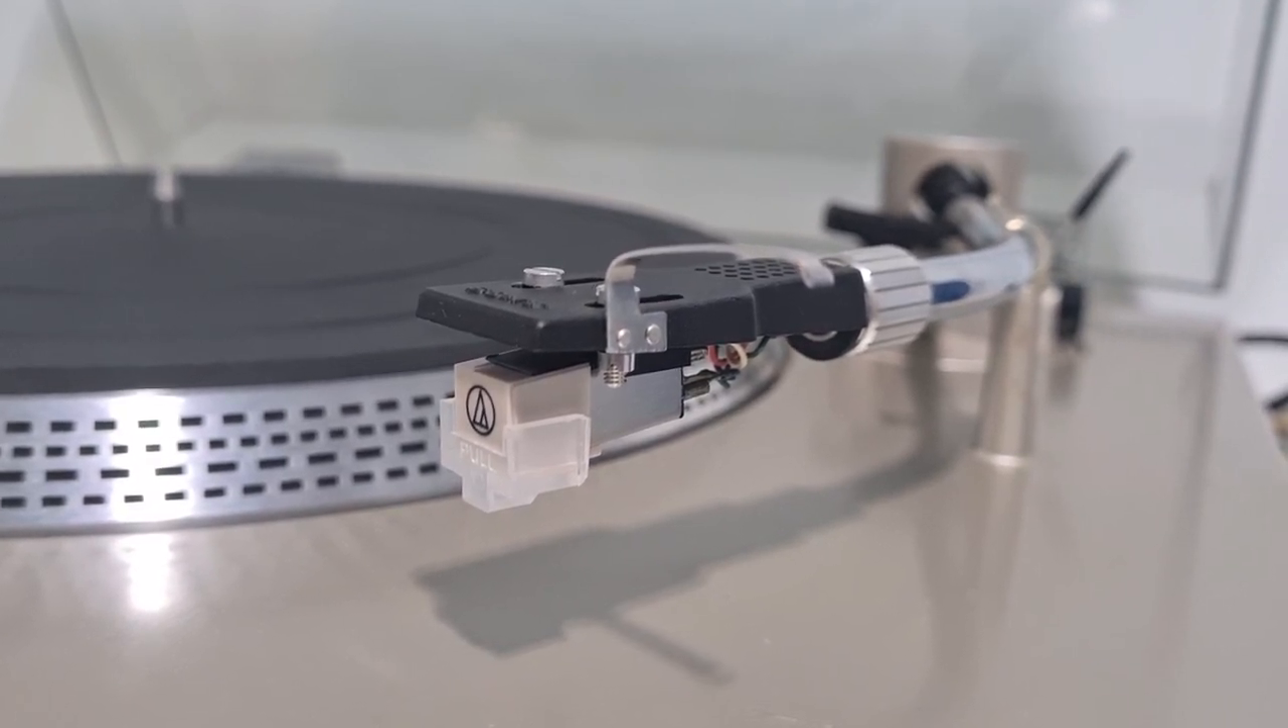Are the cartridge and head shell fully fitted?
Yes.